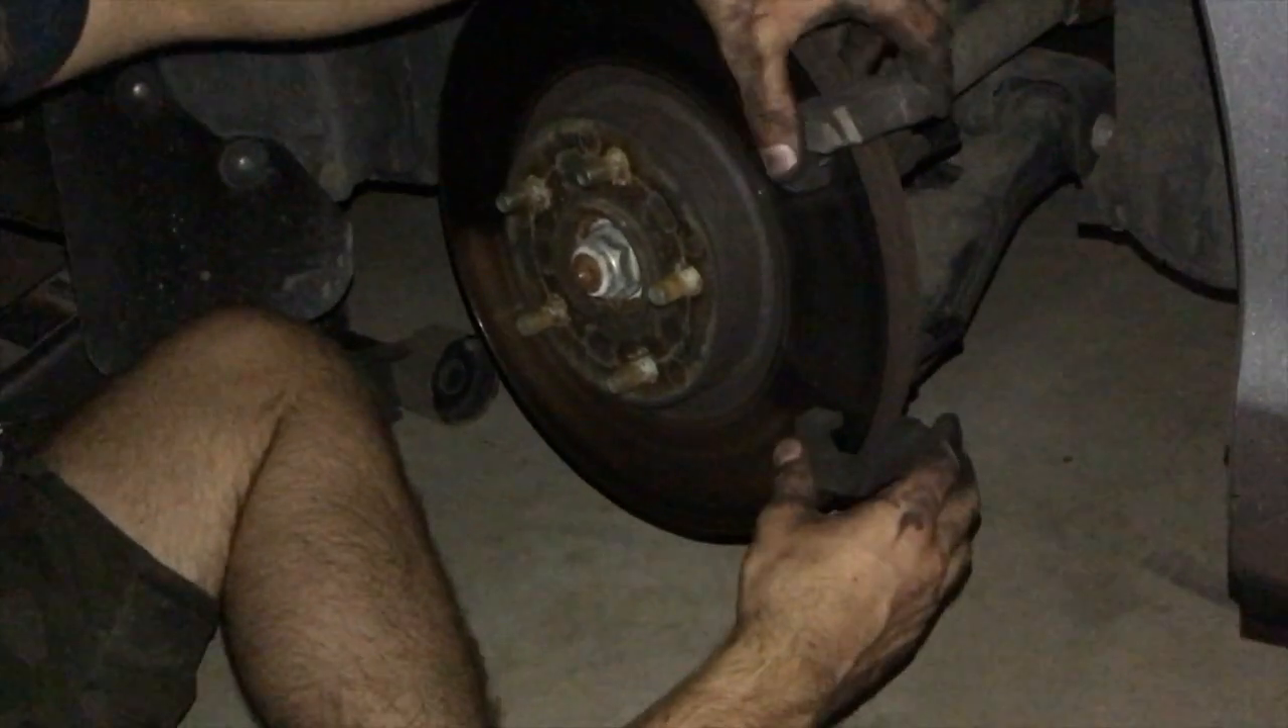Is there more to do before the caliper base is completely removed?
Yes.